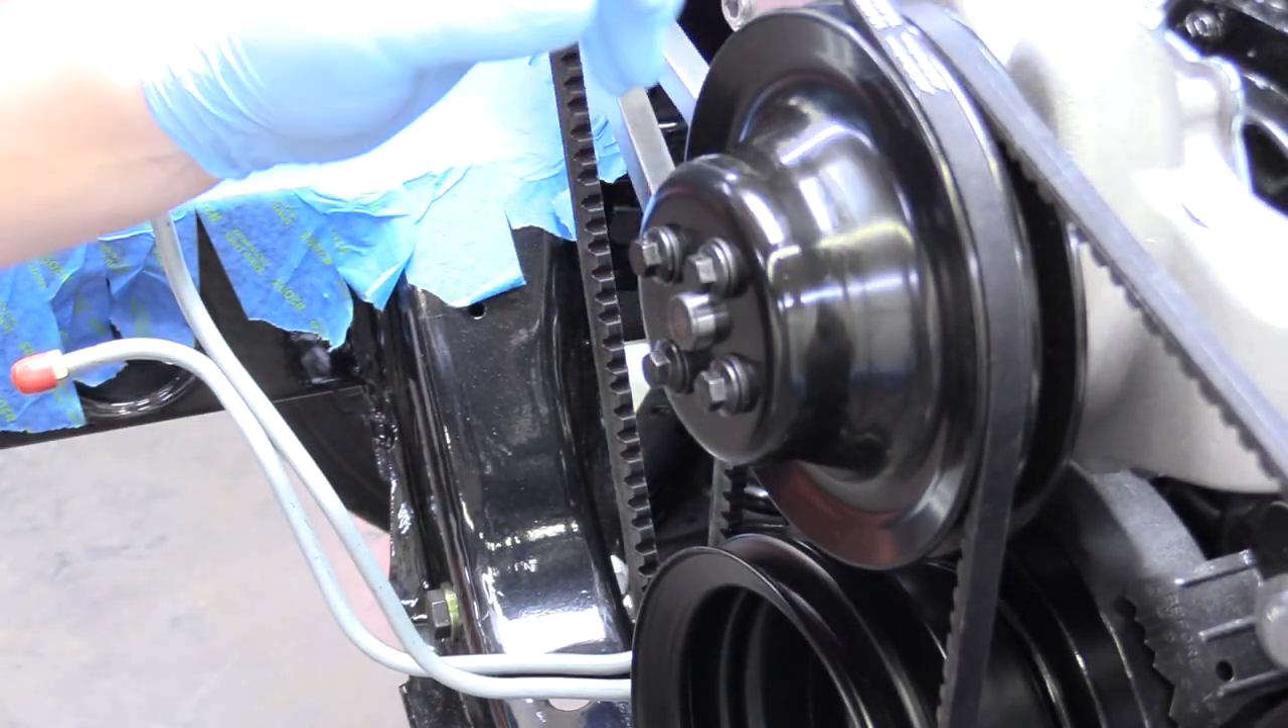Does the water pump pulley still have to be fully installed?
No.